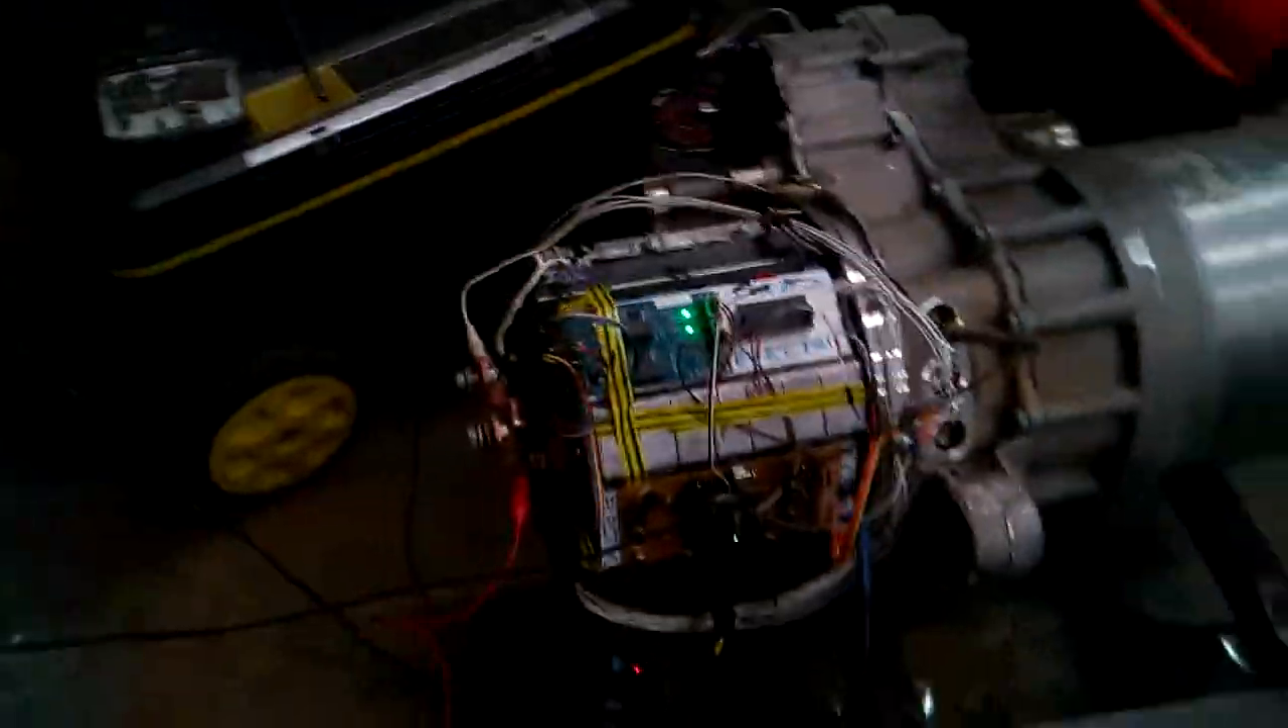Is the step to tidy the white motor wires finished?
No.